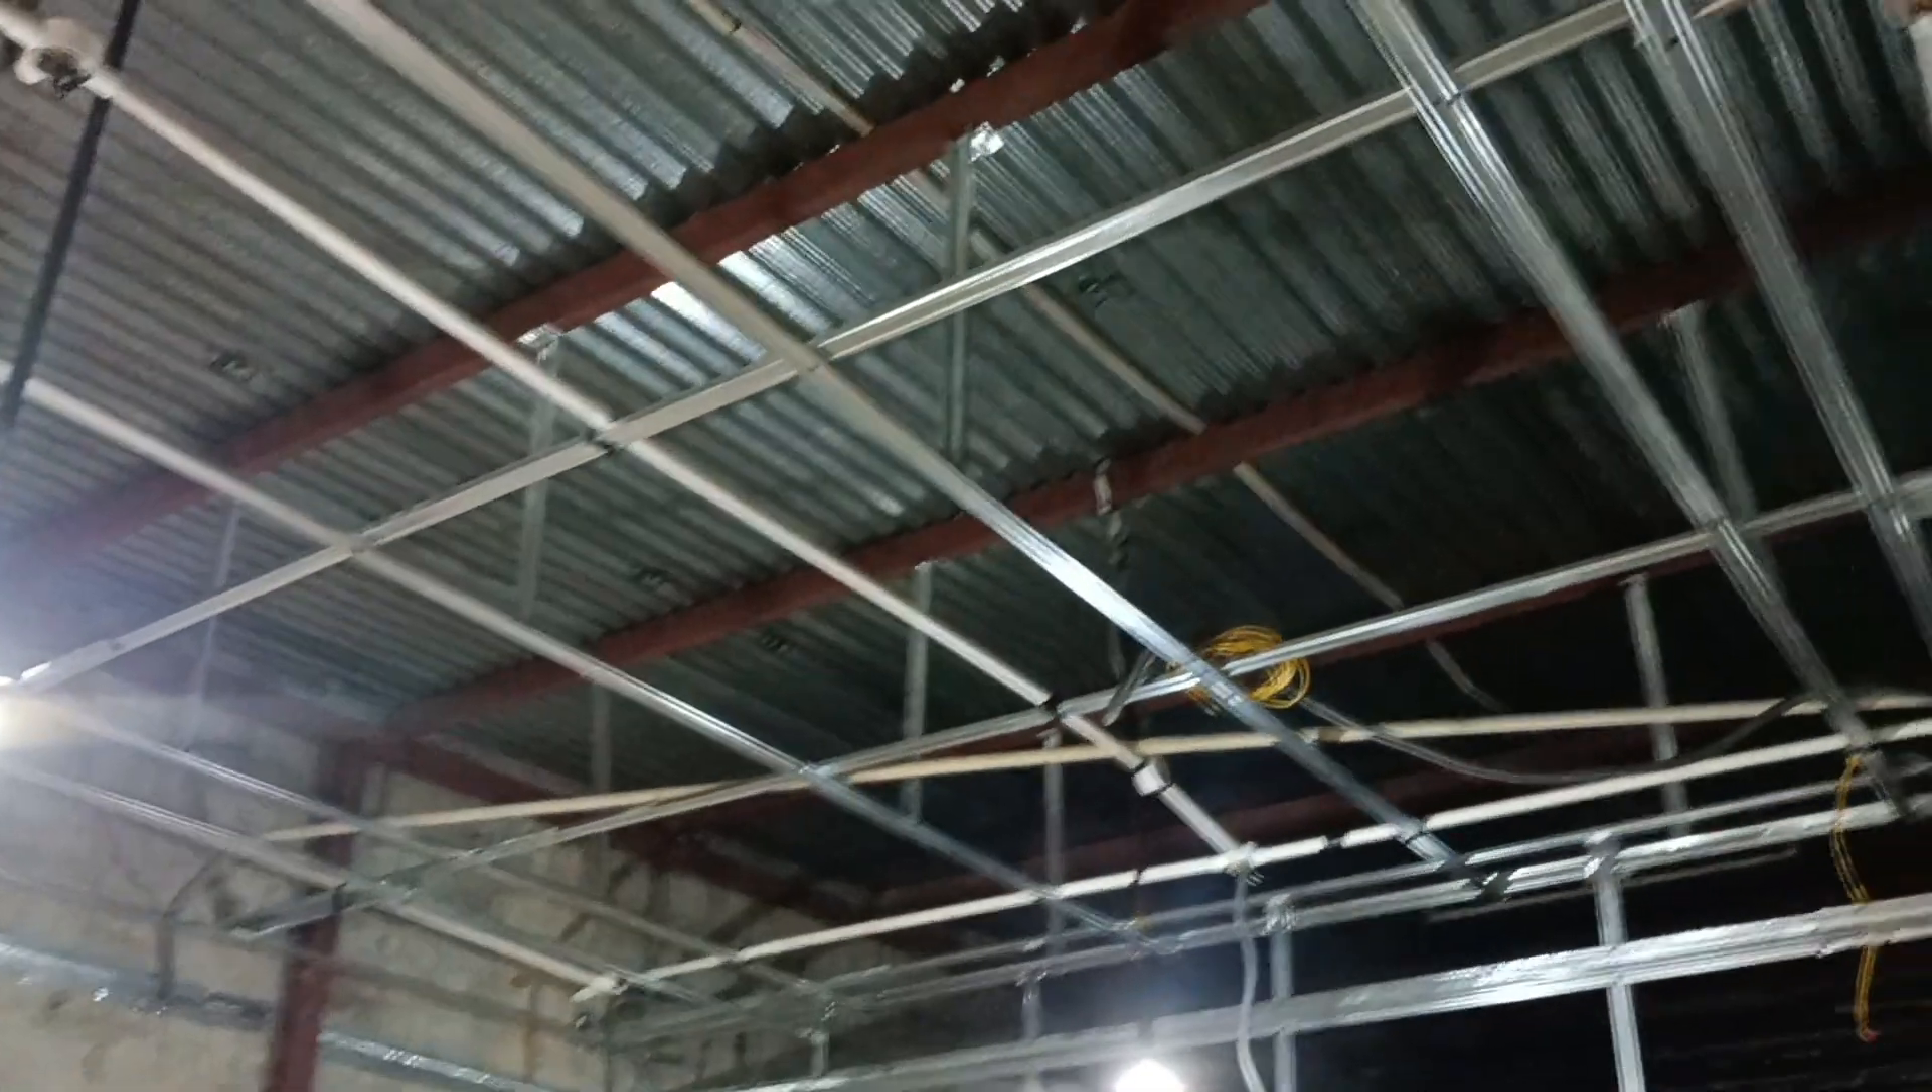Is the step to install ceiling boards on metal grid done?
No.